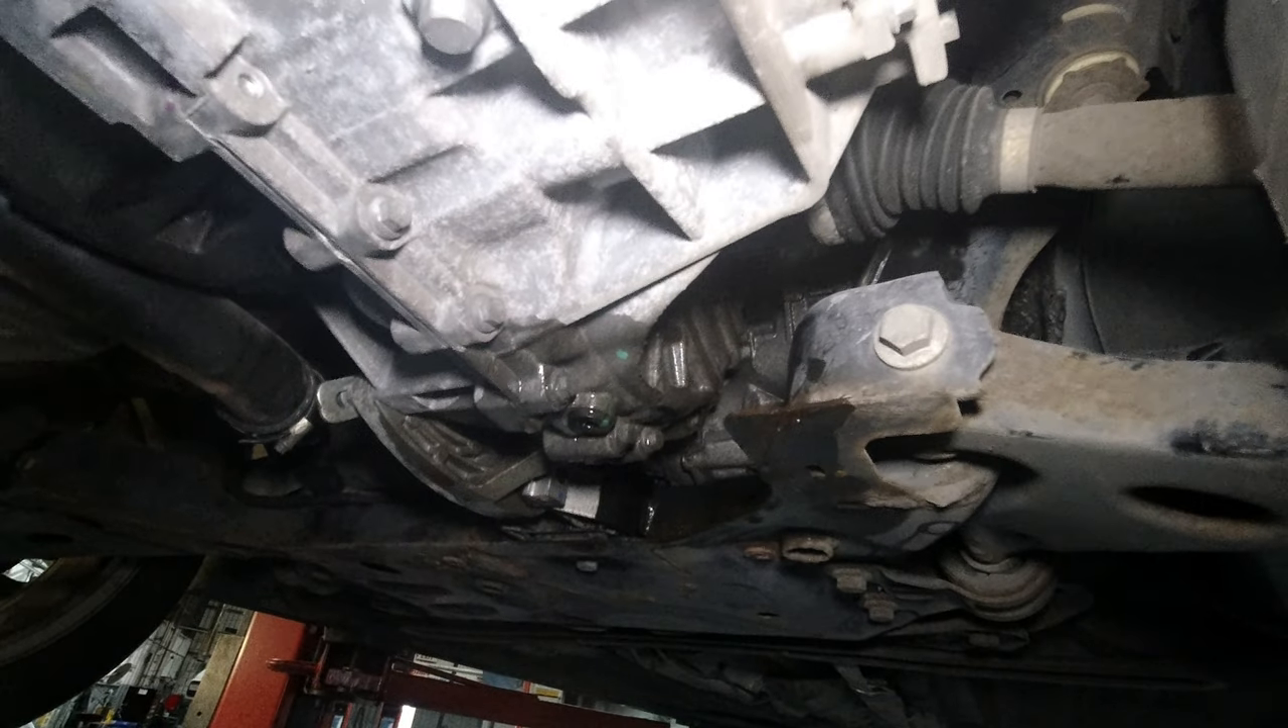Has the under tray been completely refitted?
No.